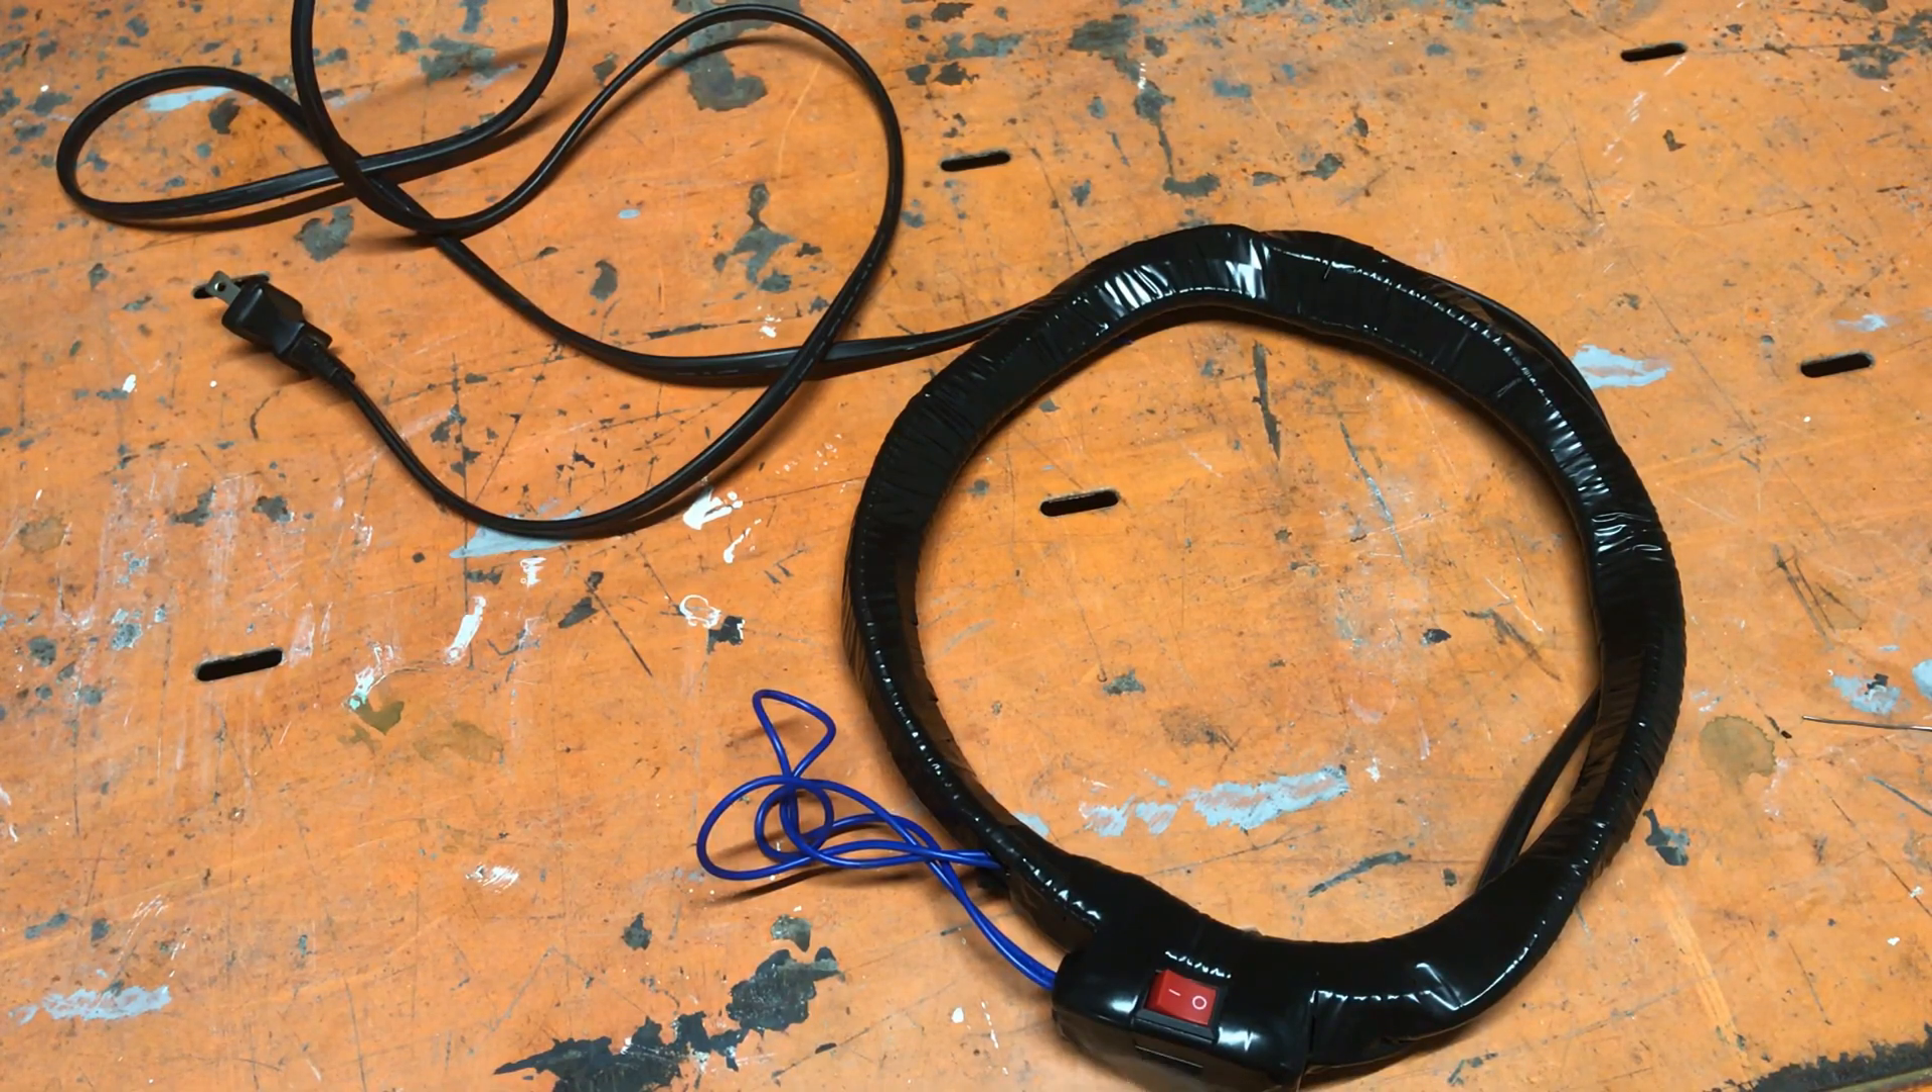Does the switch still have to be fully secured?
No.